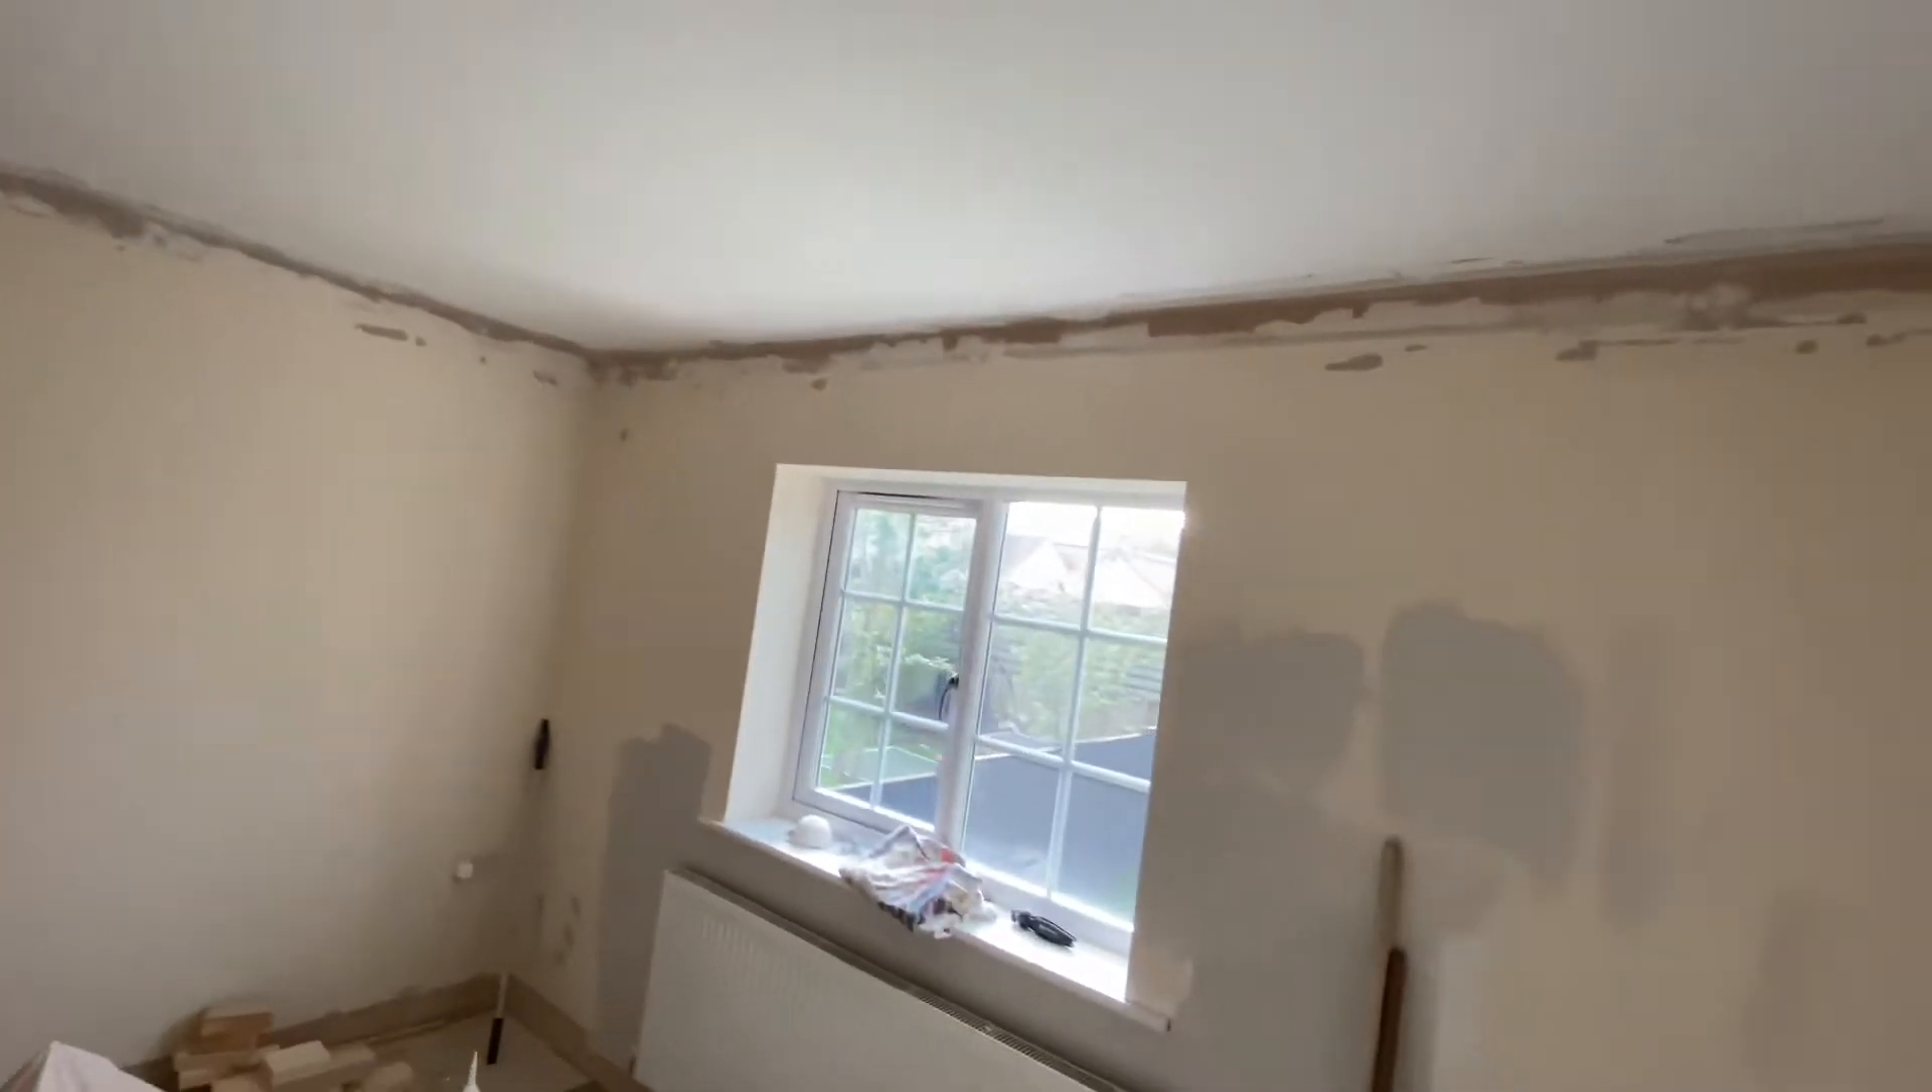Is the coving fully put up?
No.